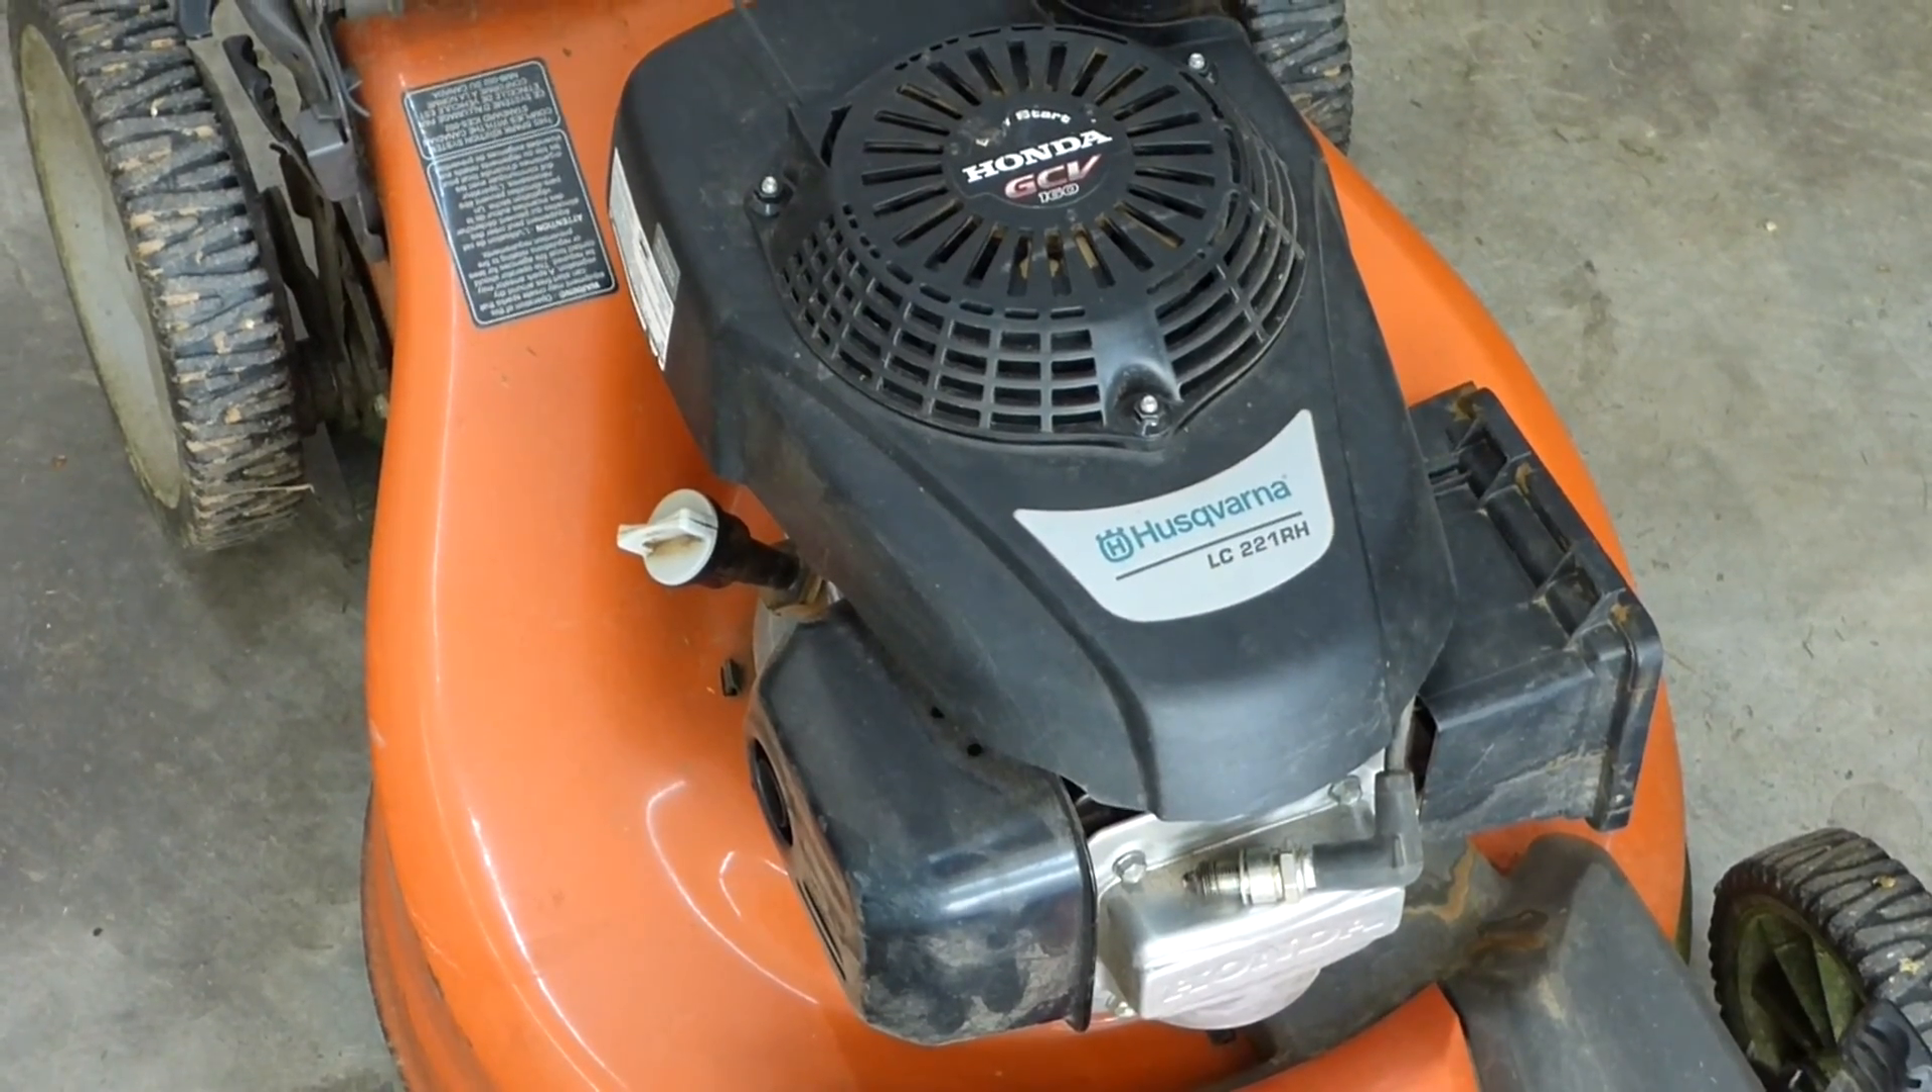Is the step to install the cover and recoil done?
Yes.